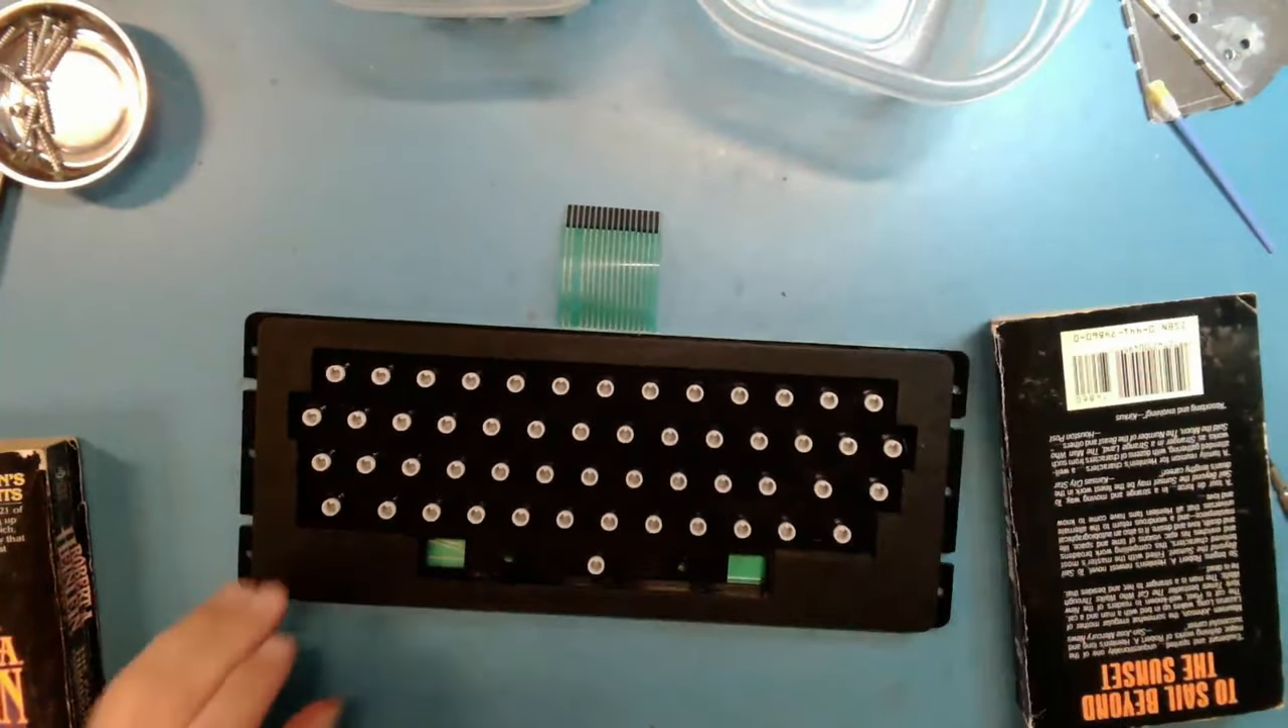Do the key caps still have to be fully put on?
Yes.